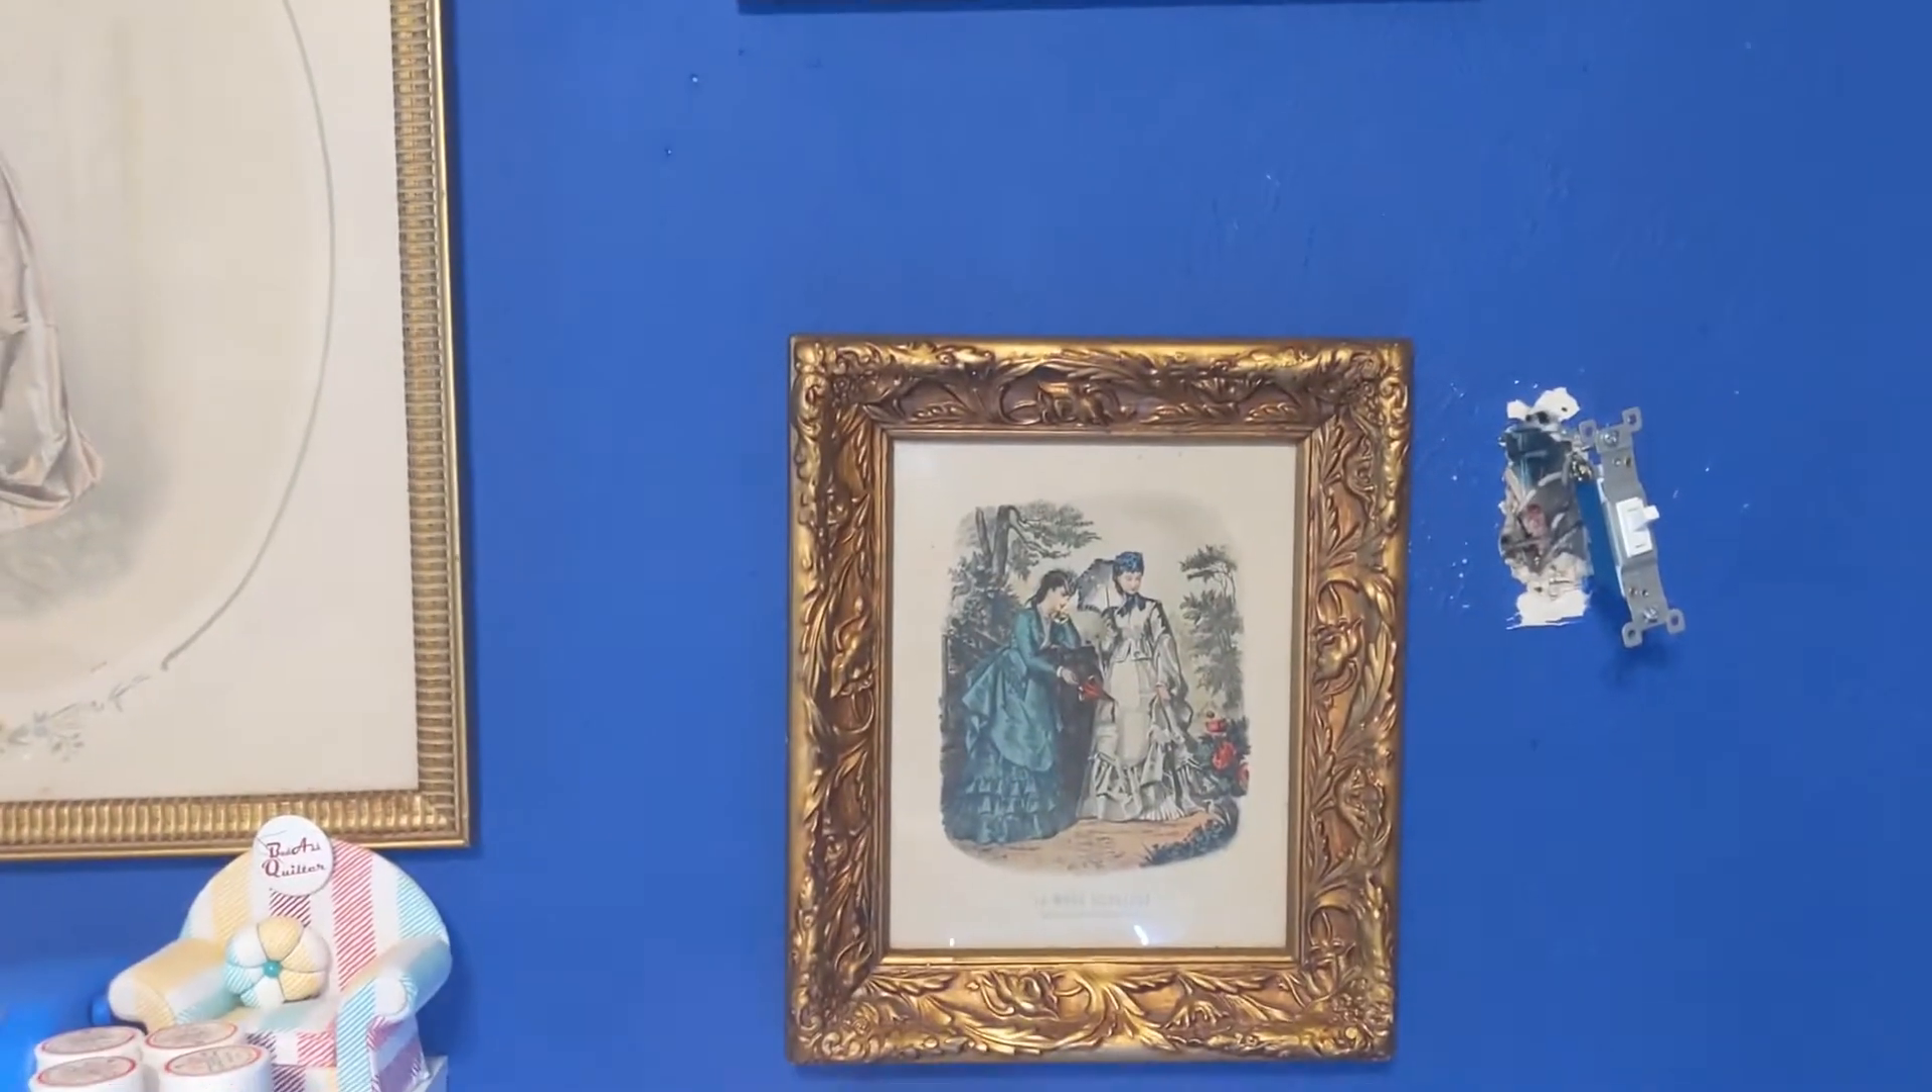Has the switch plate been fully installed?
No.